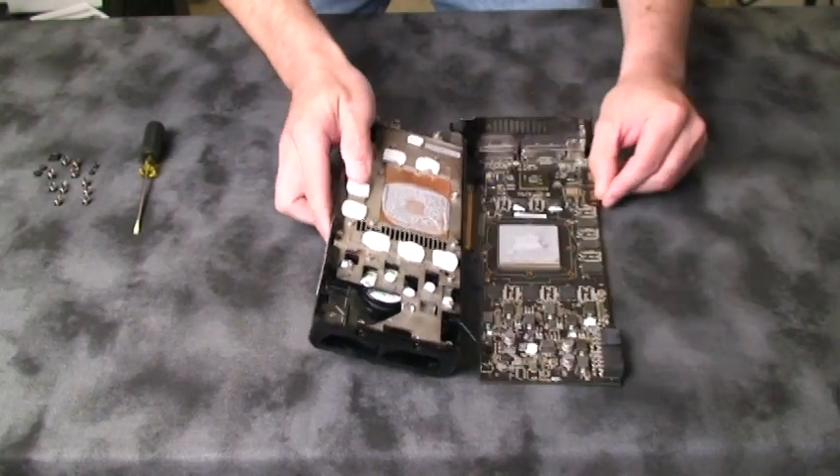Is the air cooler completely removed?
Yes.